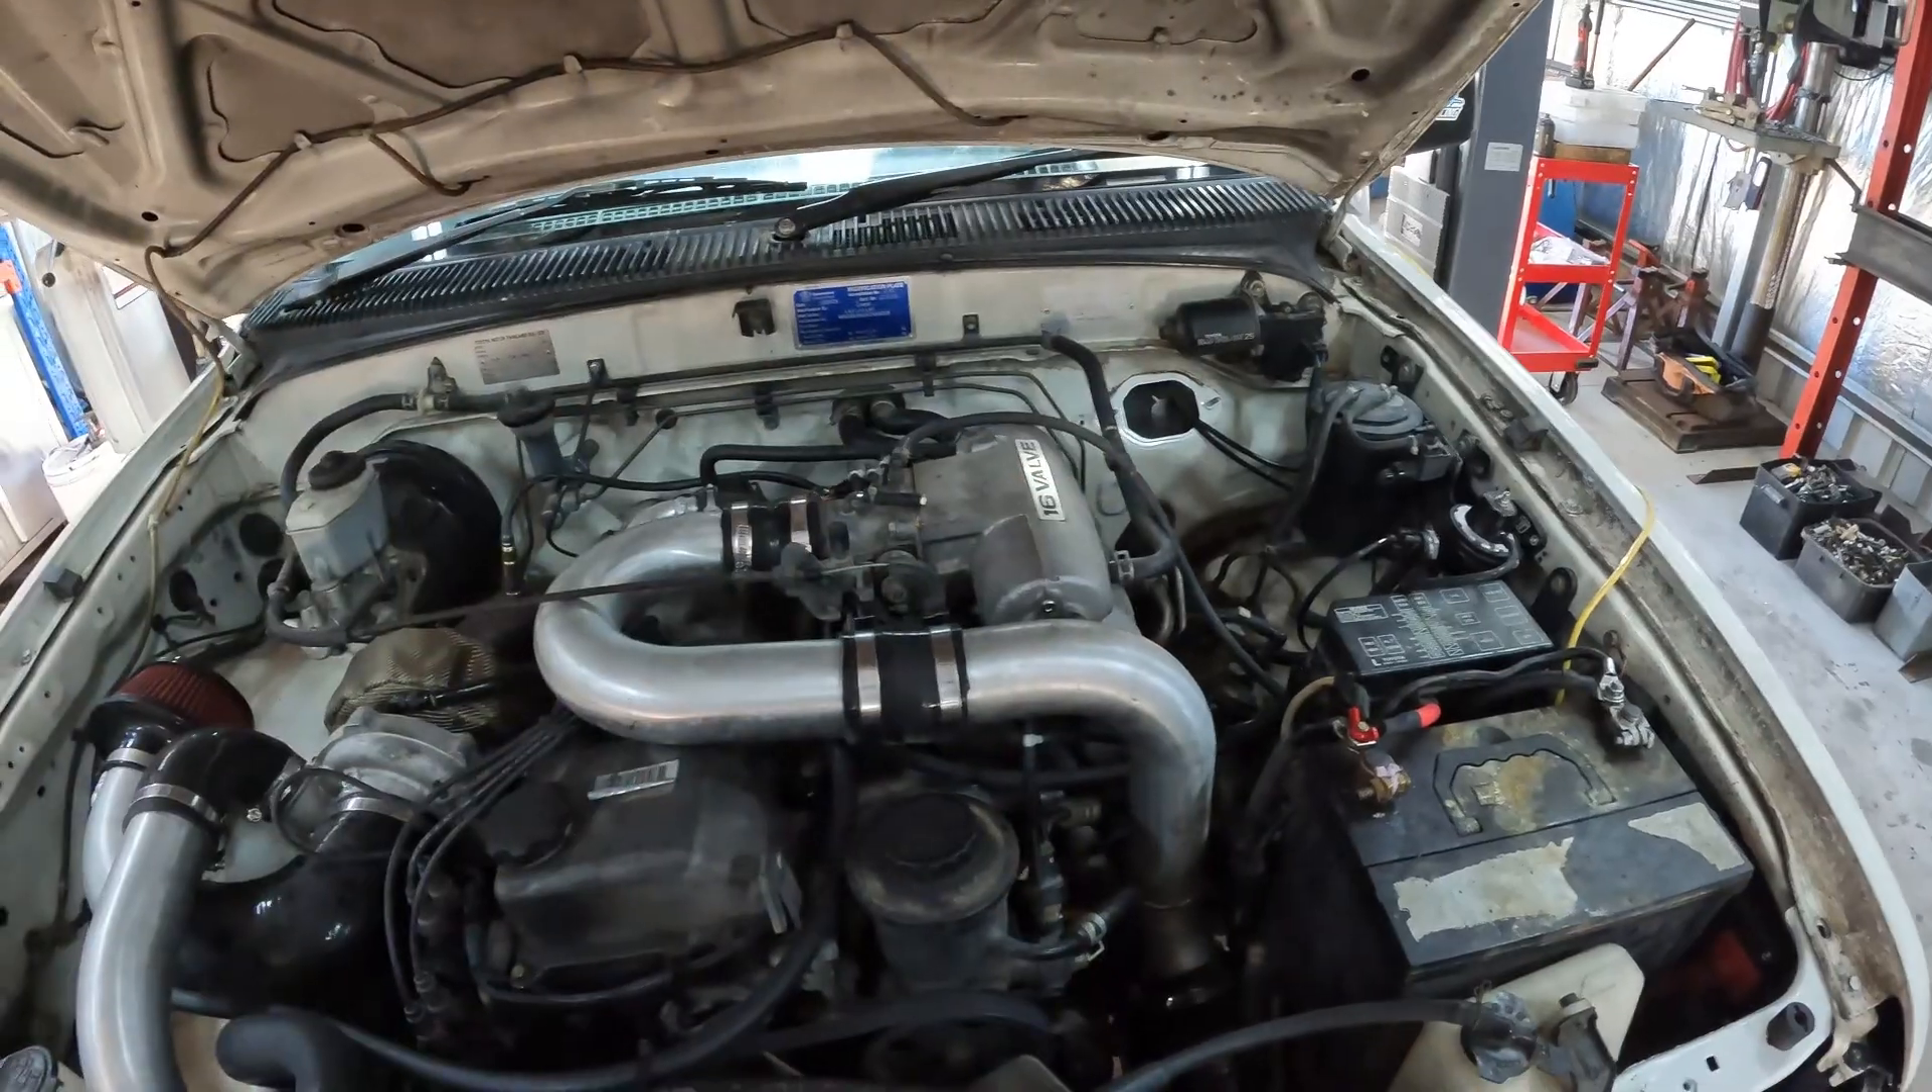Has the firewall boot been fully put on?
No.